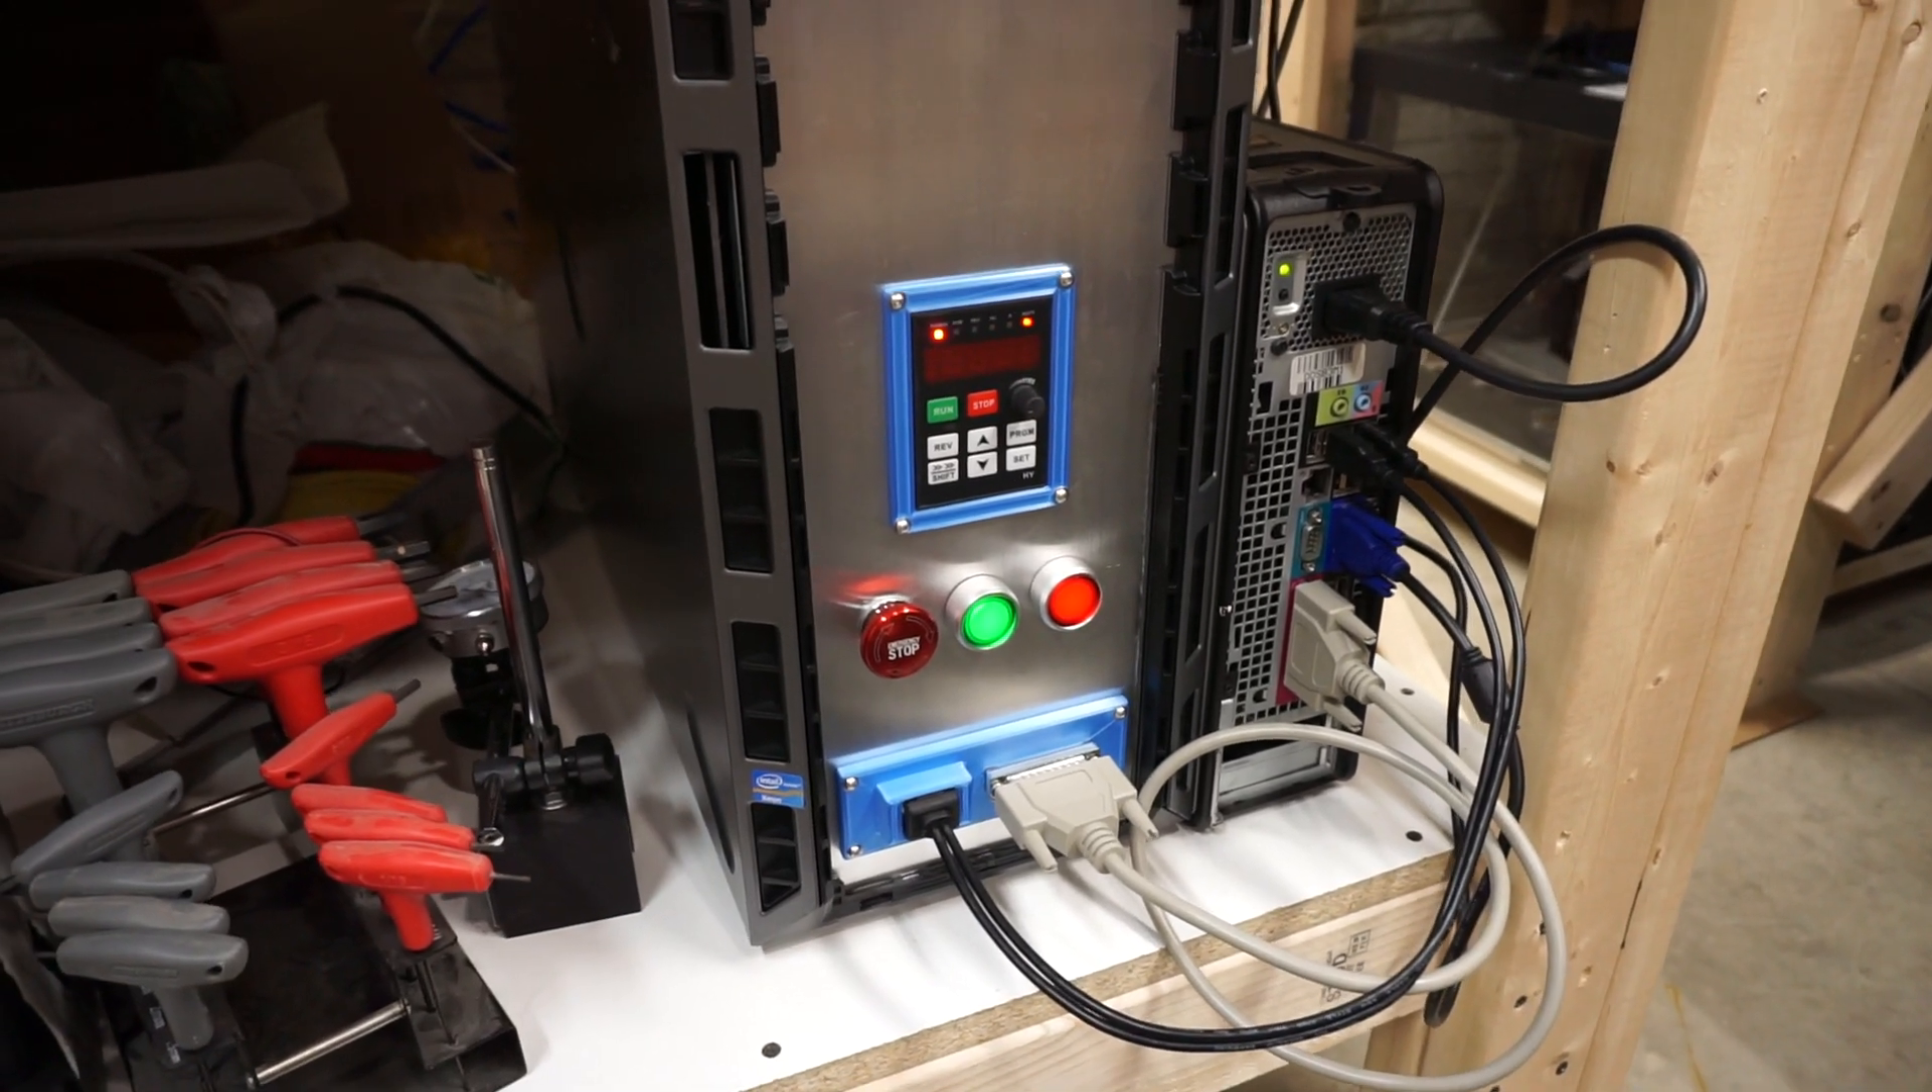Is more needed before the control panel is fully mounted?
No.